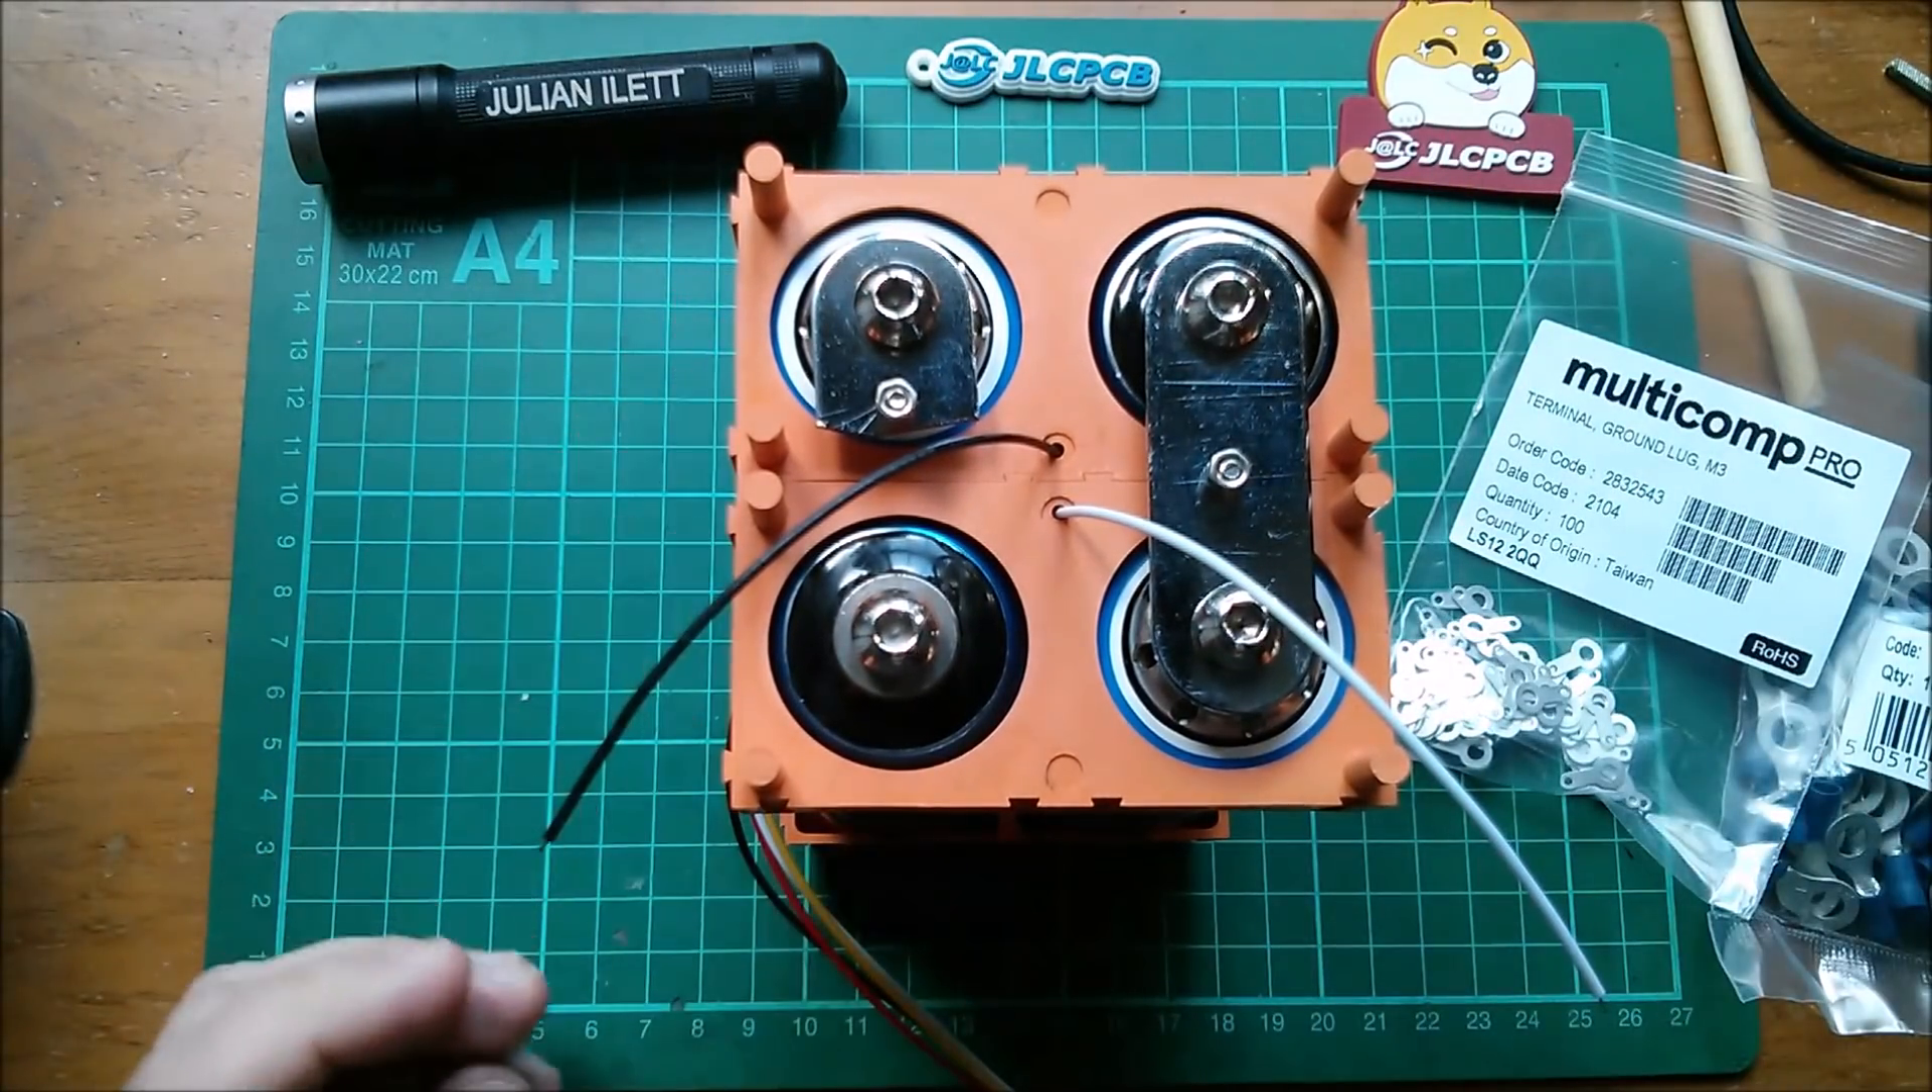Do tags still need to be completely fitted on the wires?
Yes.